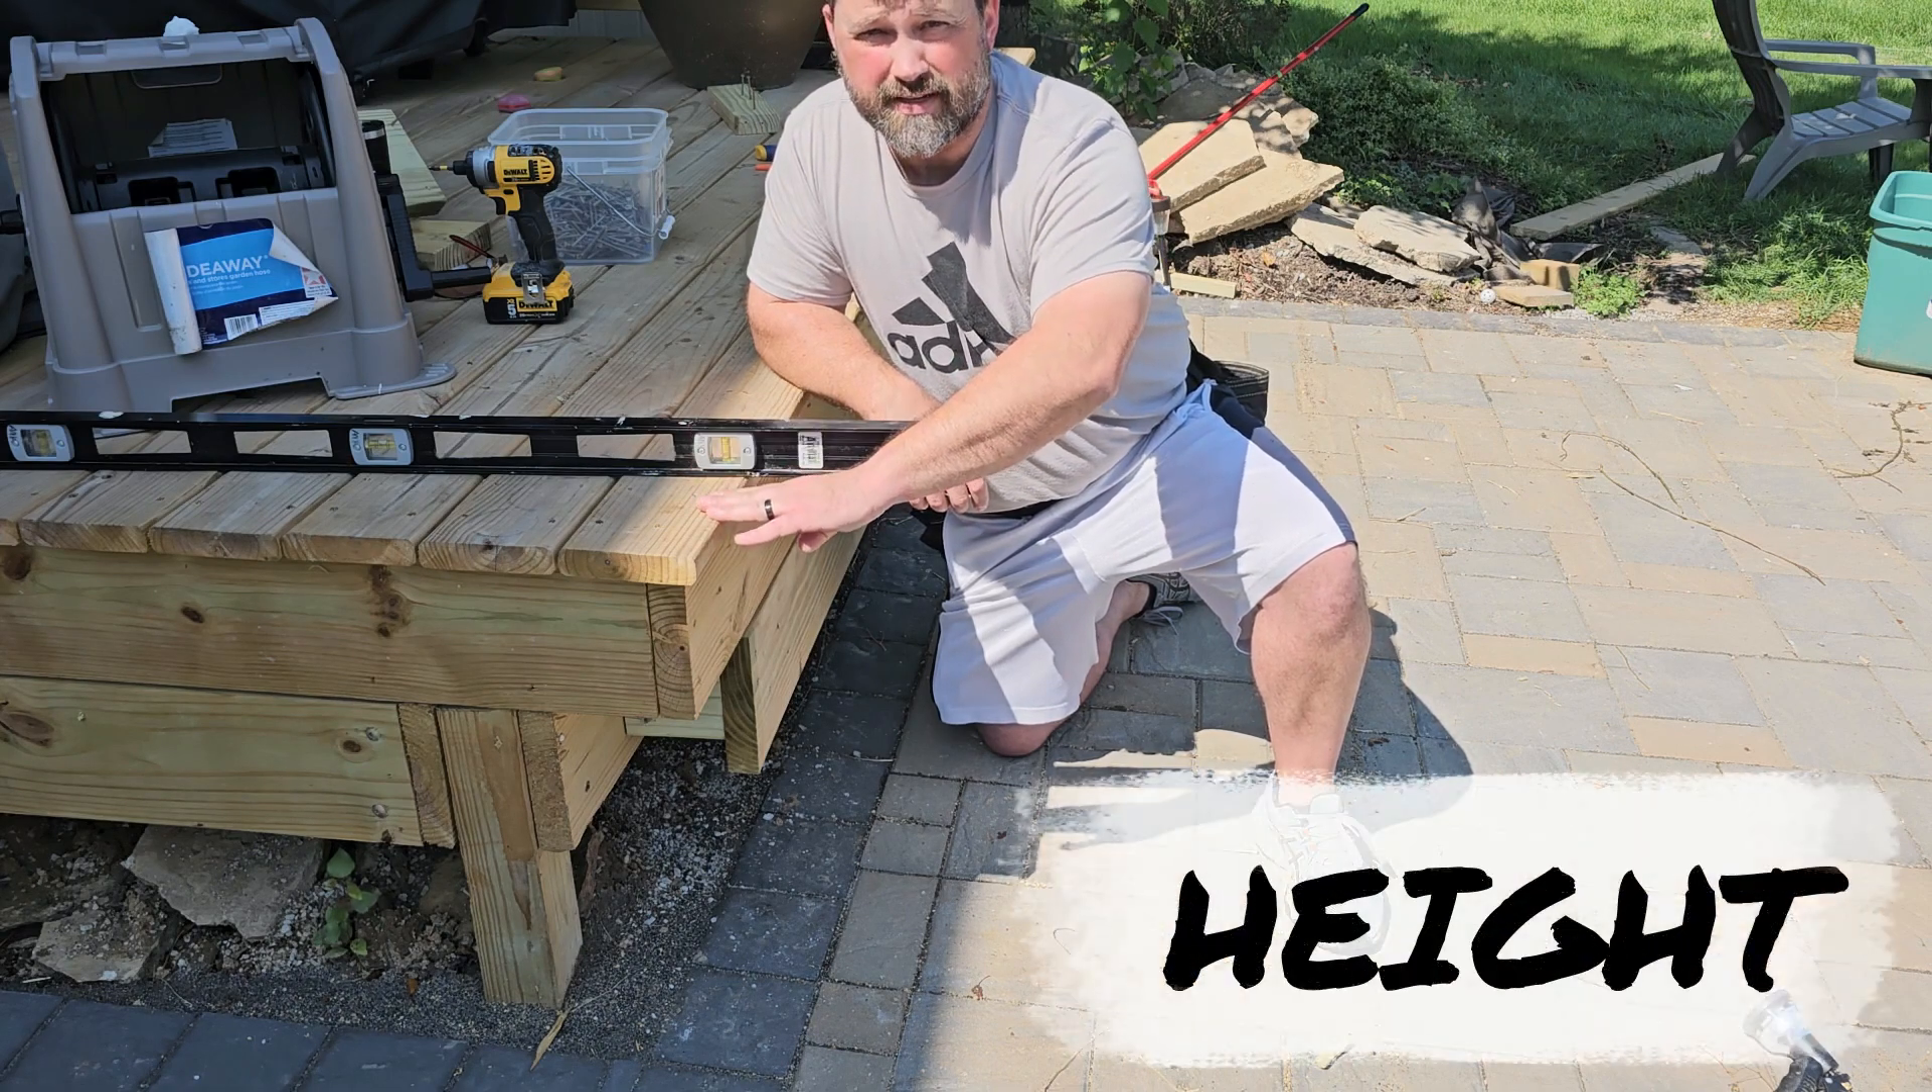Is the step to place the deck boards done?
Yes.